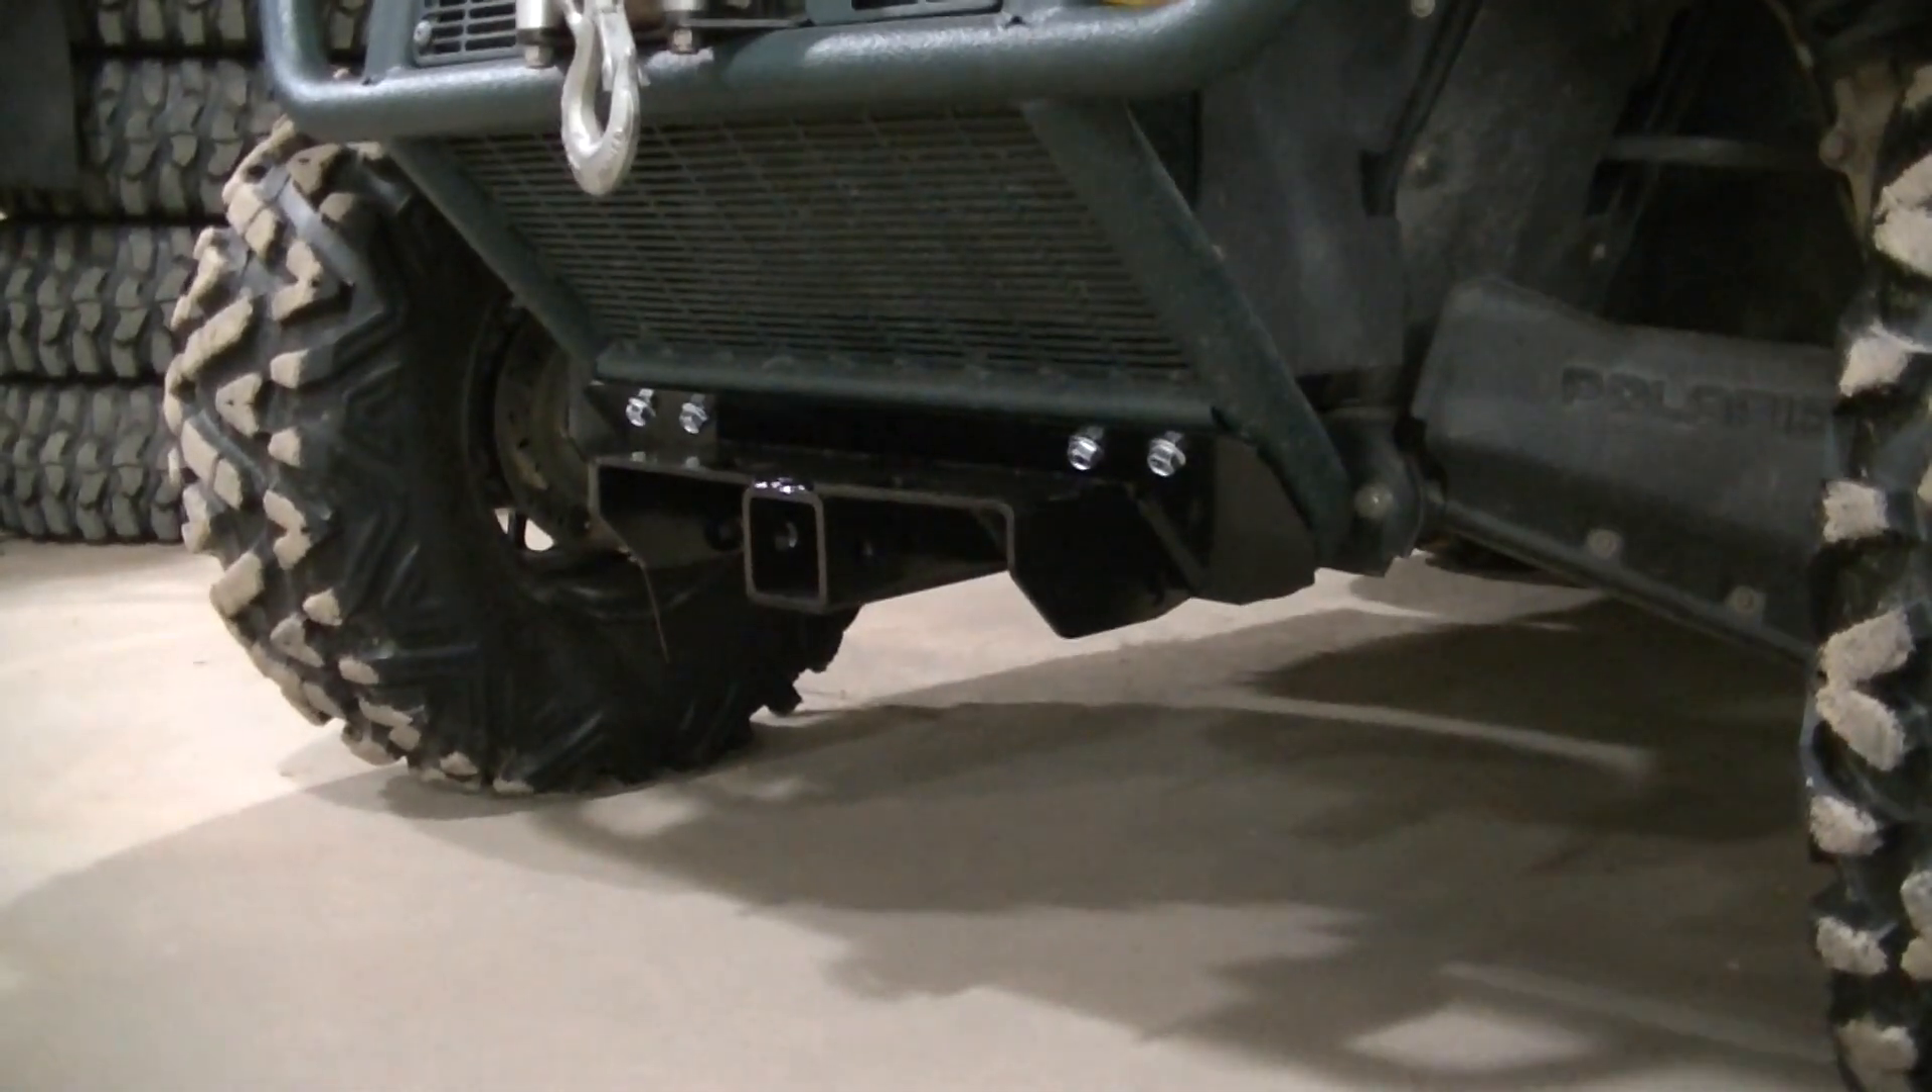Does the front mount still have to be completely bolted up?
No.